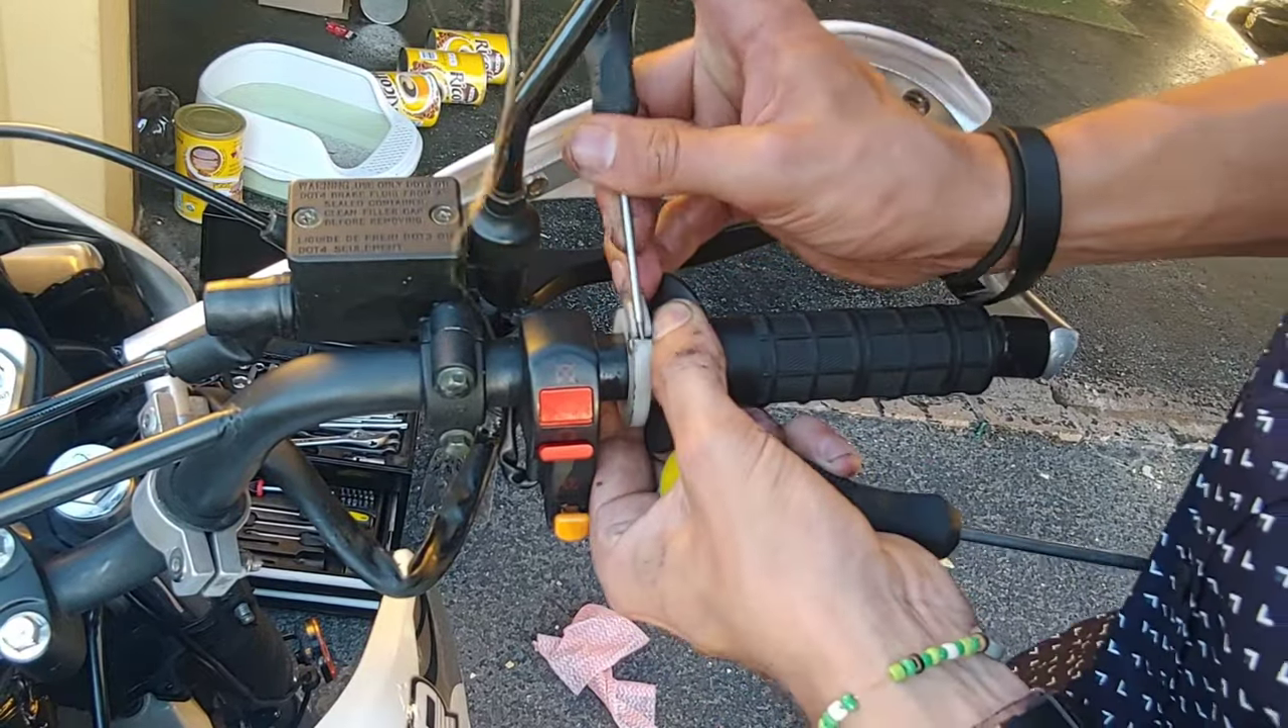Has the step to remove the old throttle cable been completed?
No.